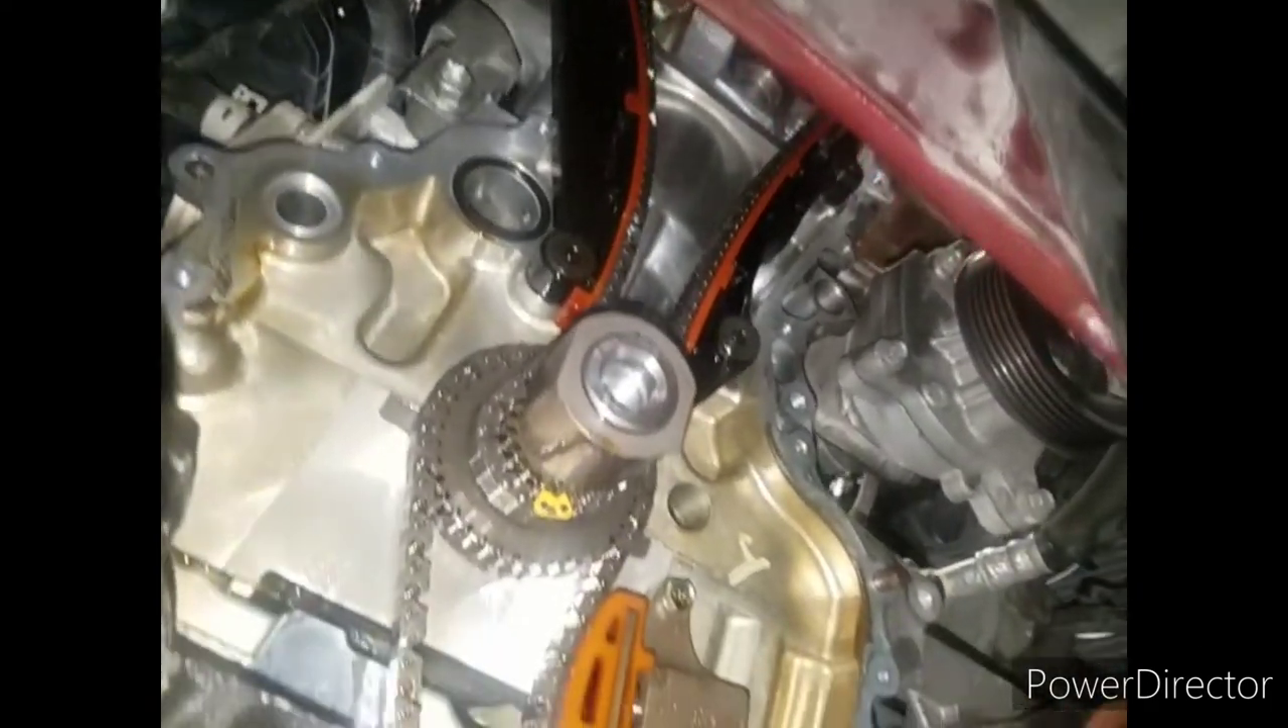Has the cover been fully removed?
Yes.